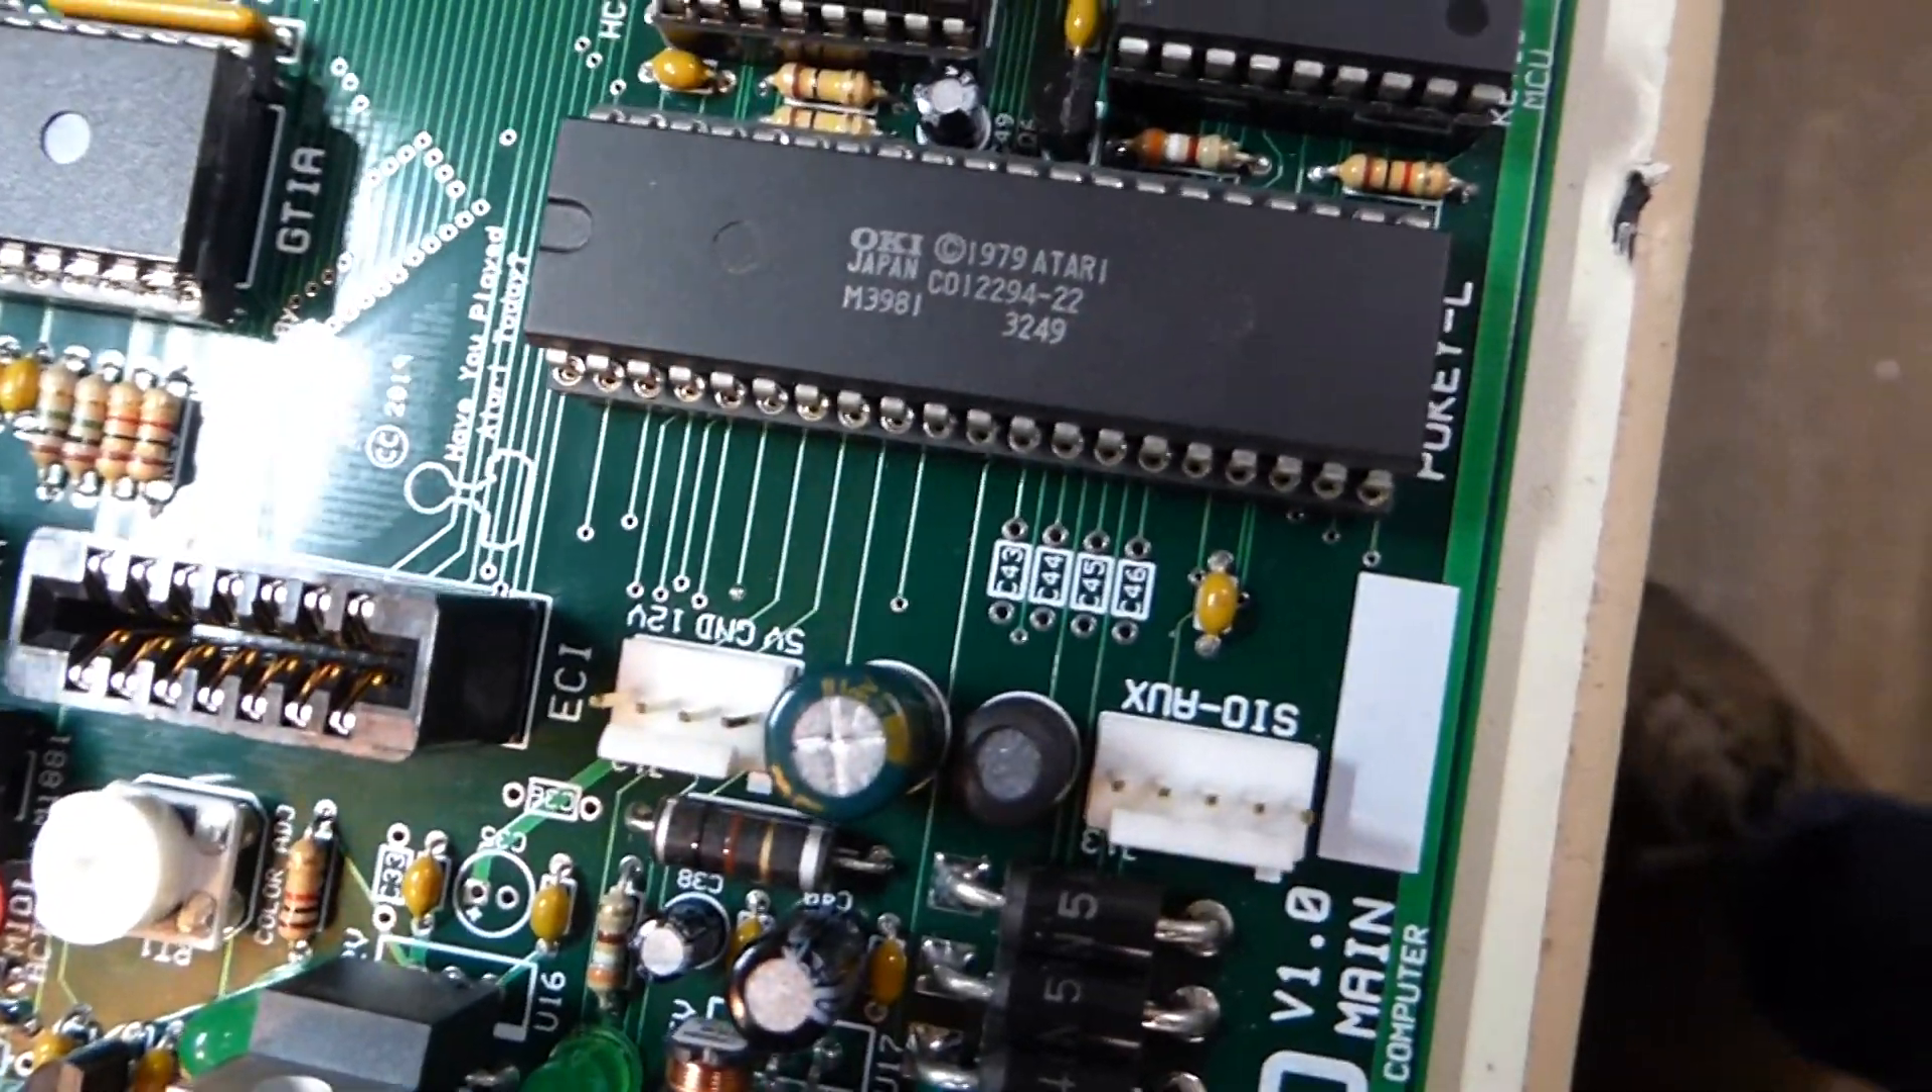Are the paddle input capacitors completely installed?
No.